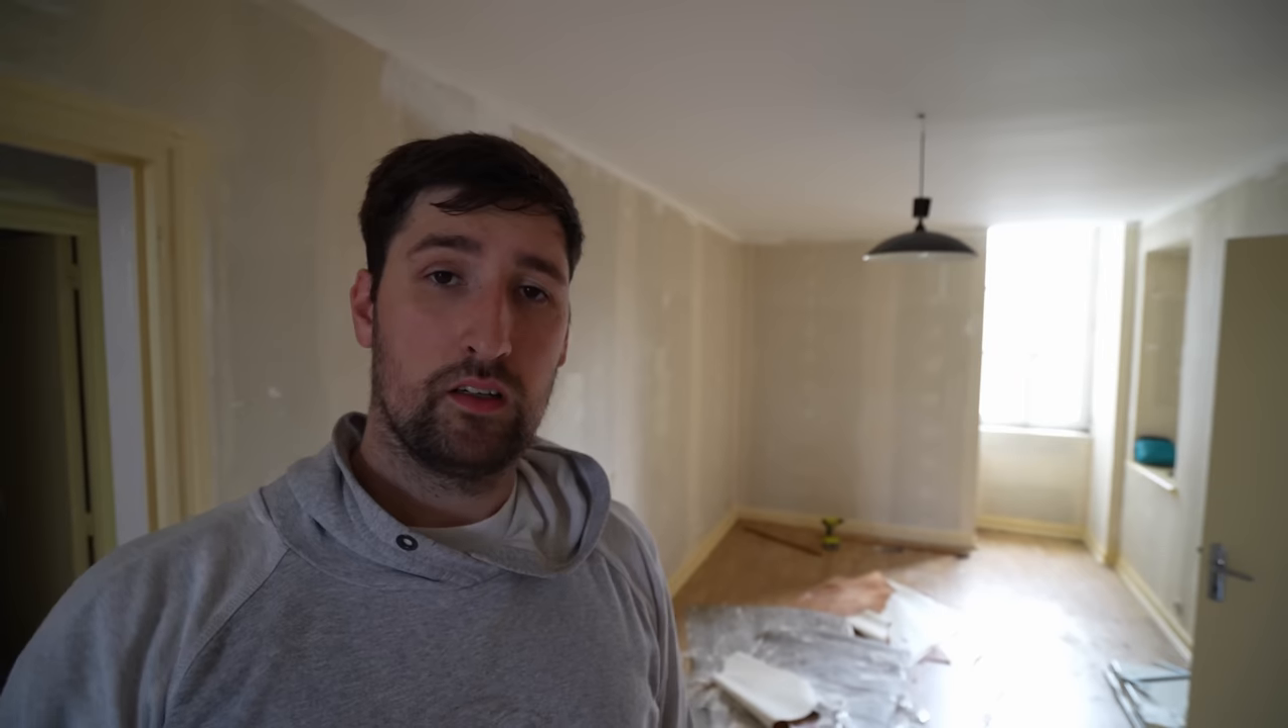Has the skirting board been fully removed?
No.